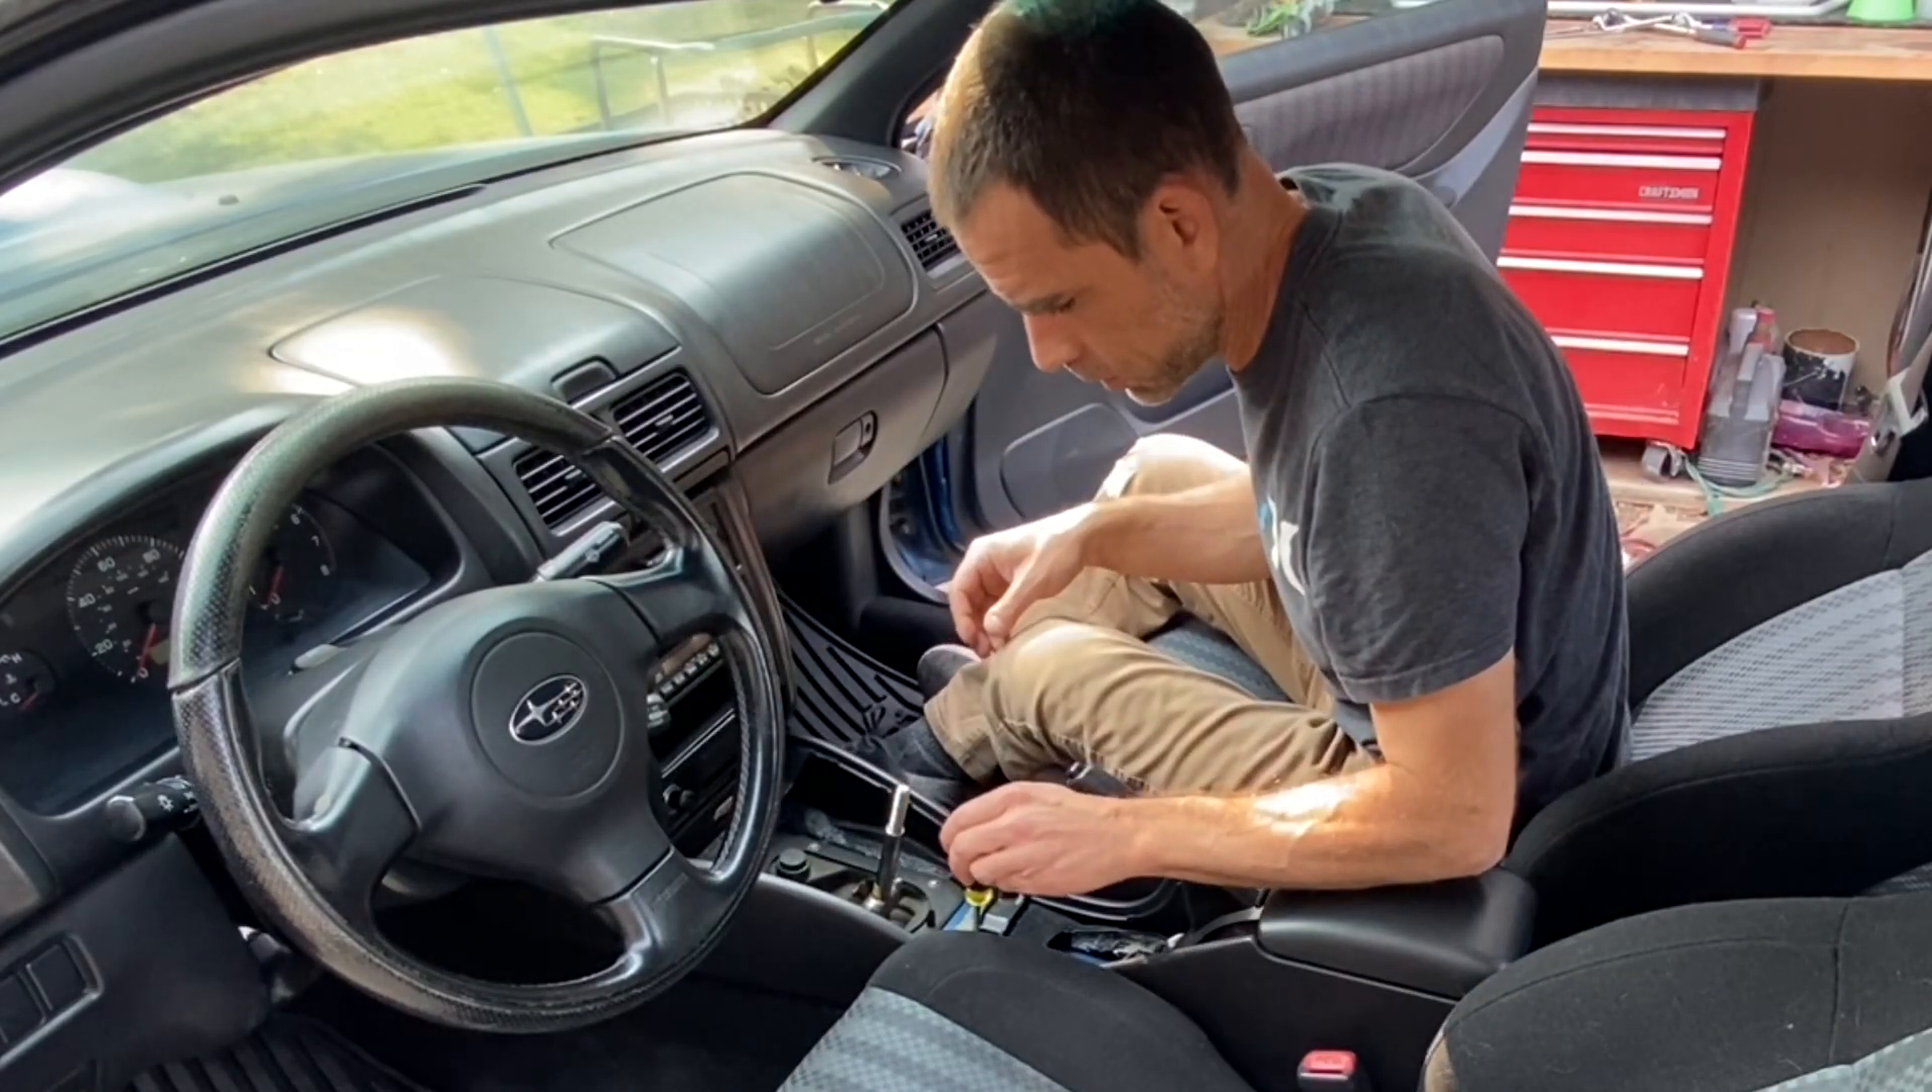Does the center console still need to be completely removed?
Yes.